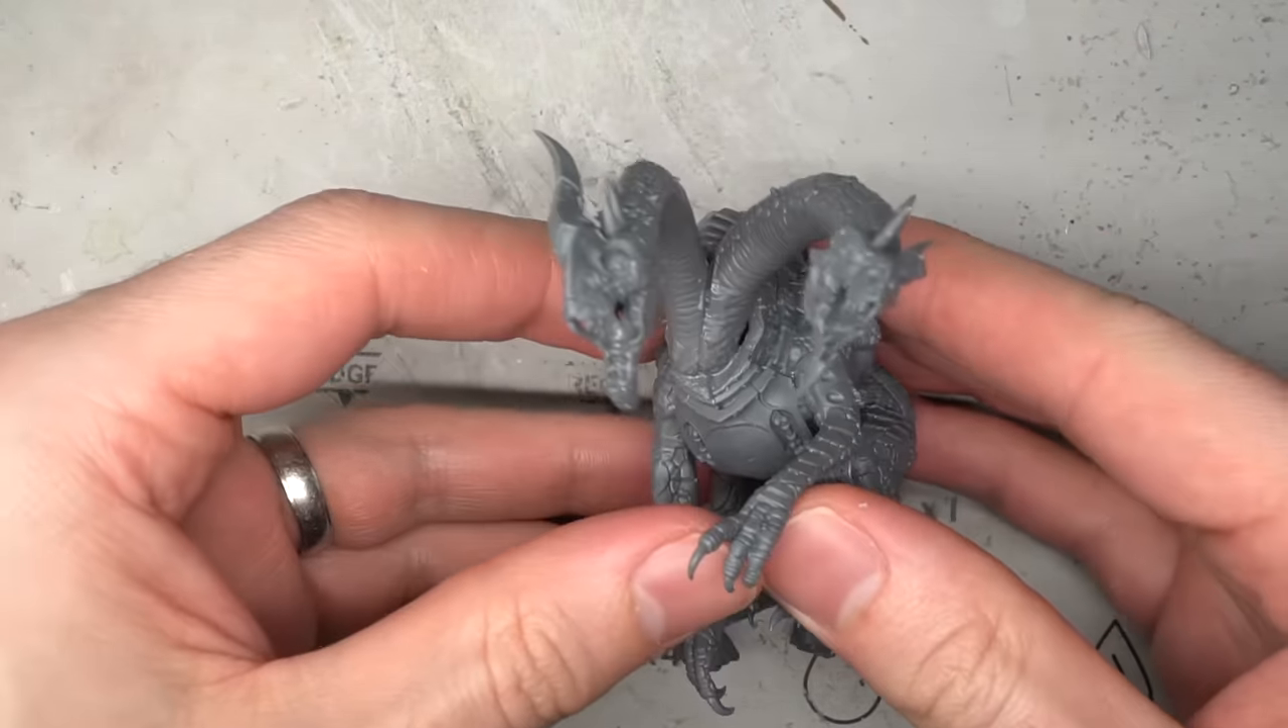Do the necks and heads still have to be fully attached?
No.